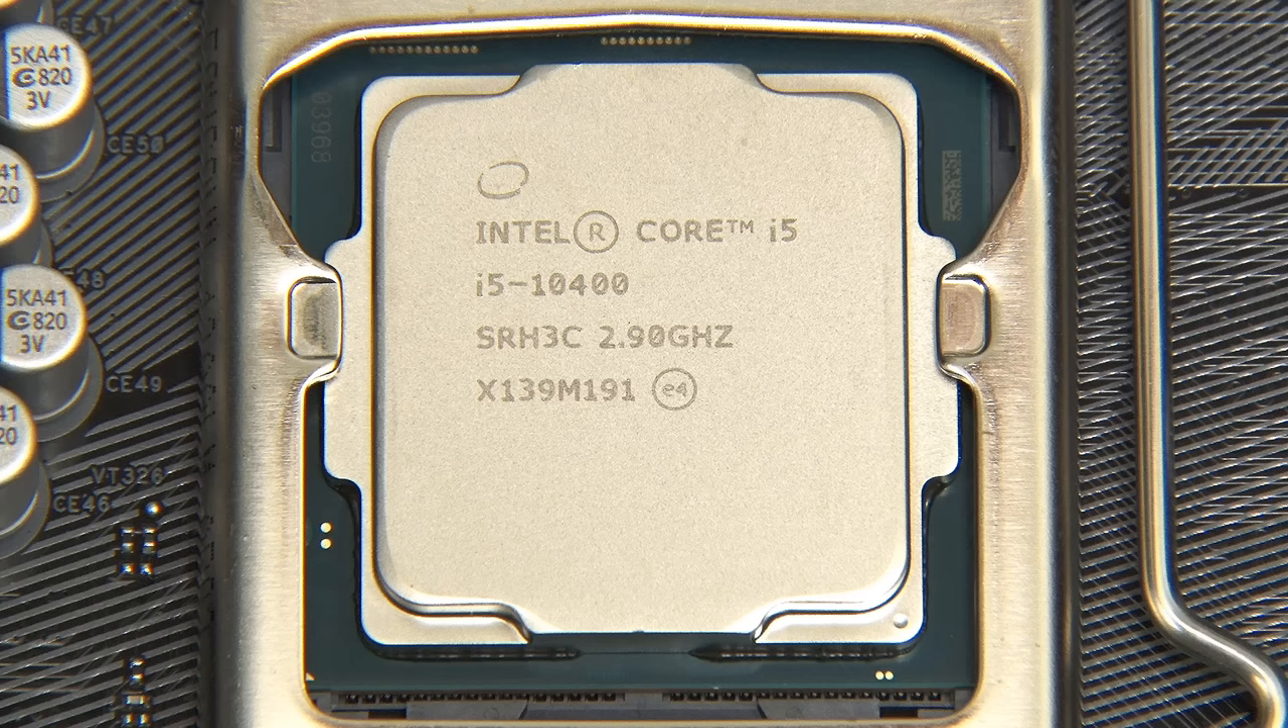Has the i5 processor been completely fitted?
Yes.